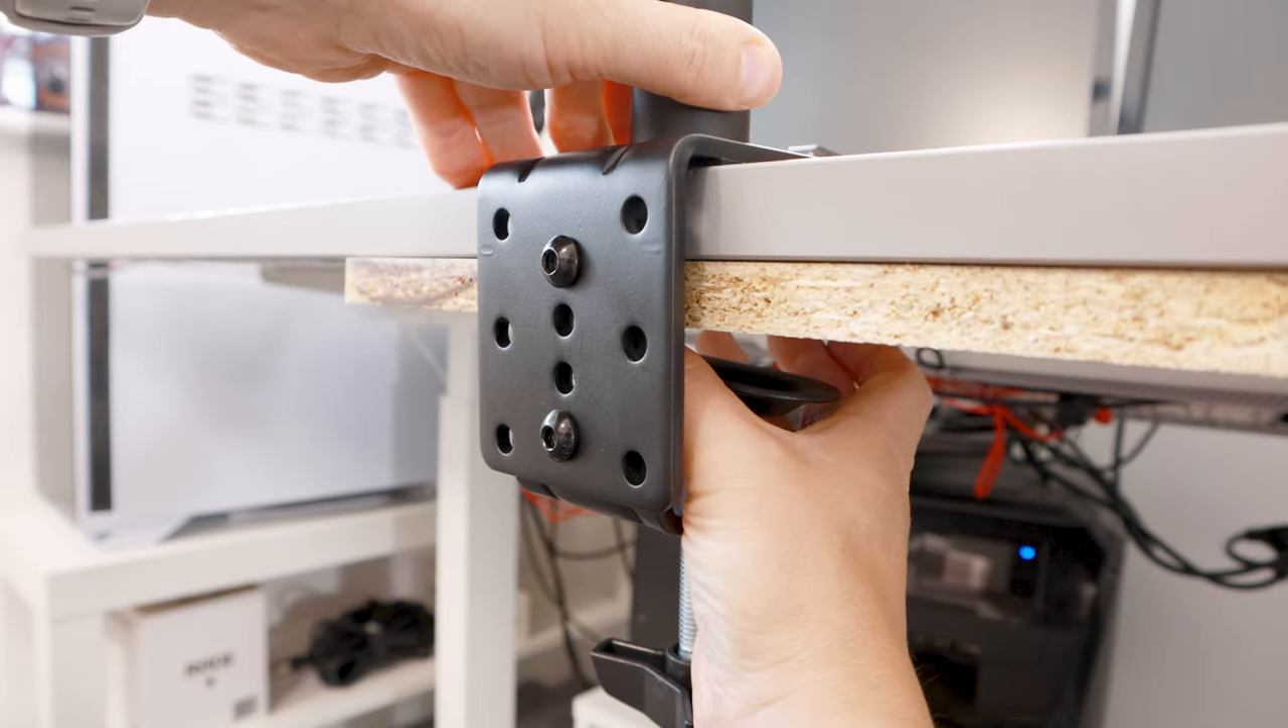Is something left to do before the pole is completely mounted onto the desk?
Yes.